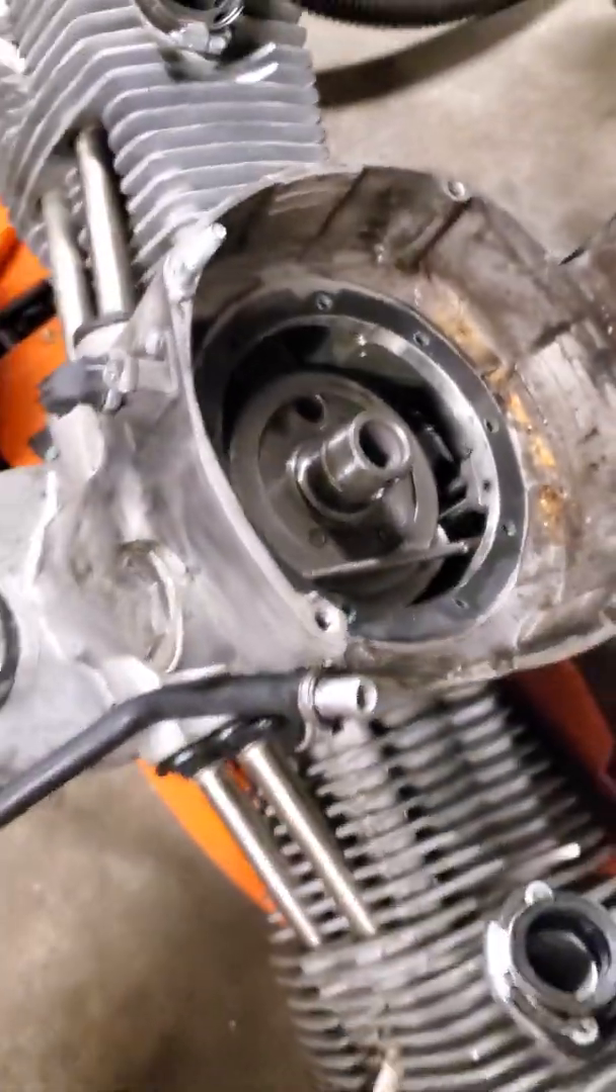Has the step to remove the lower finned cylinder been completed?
No.